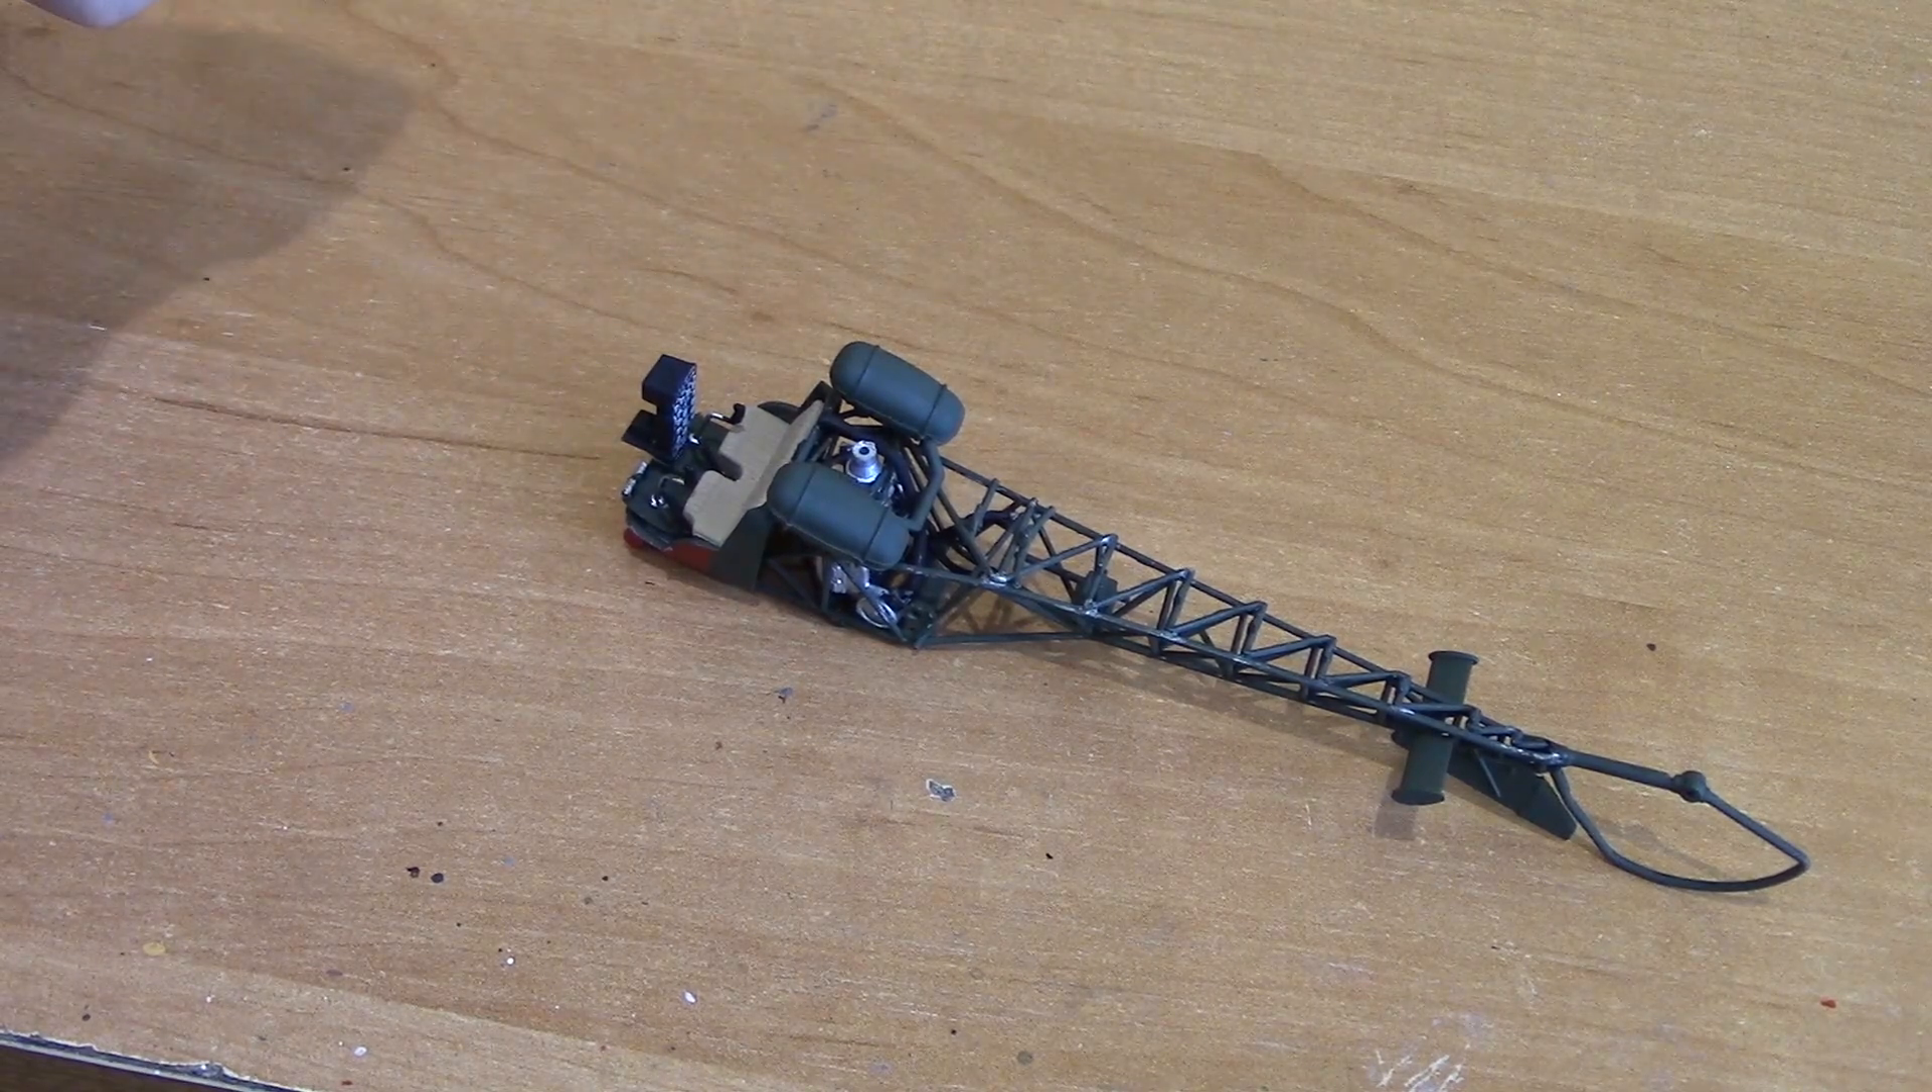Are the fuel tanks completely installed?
Yes.